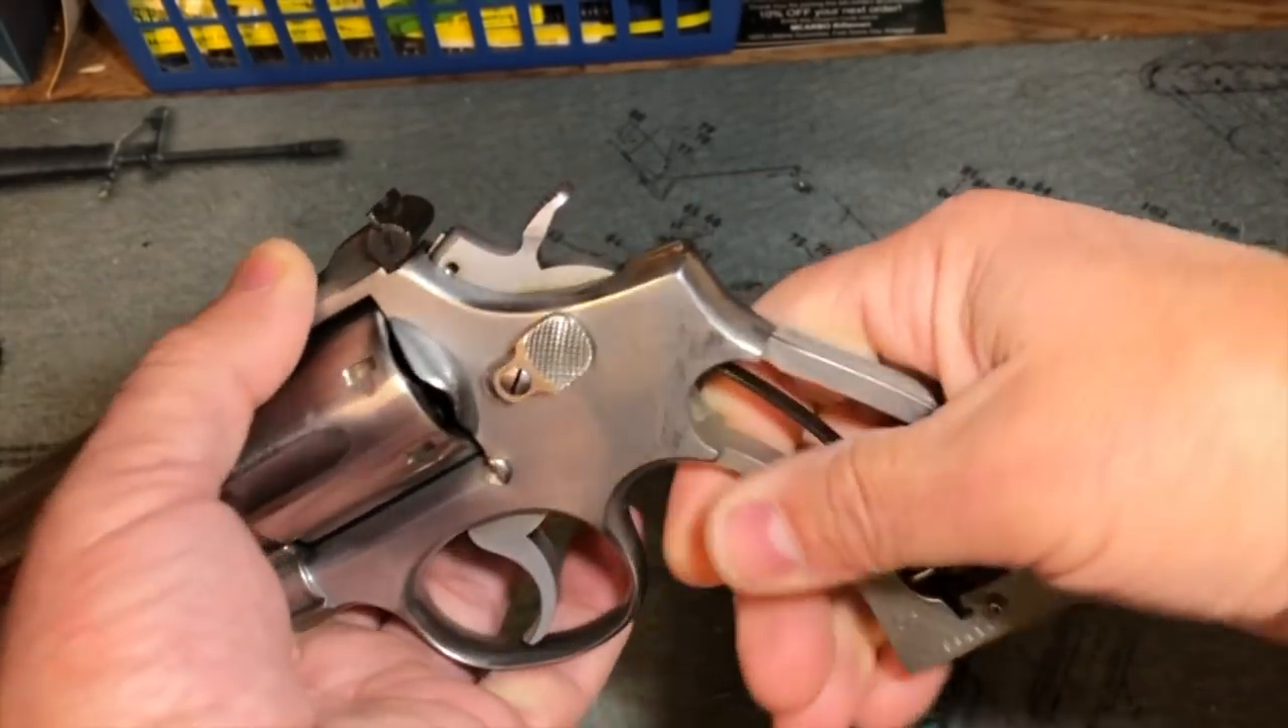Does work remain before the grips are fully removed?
No.